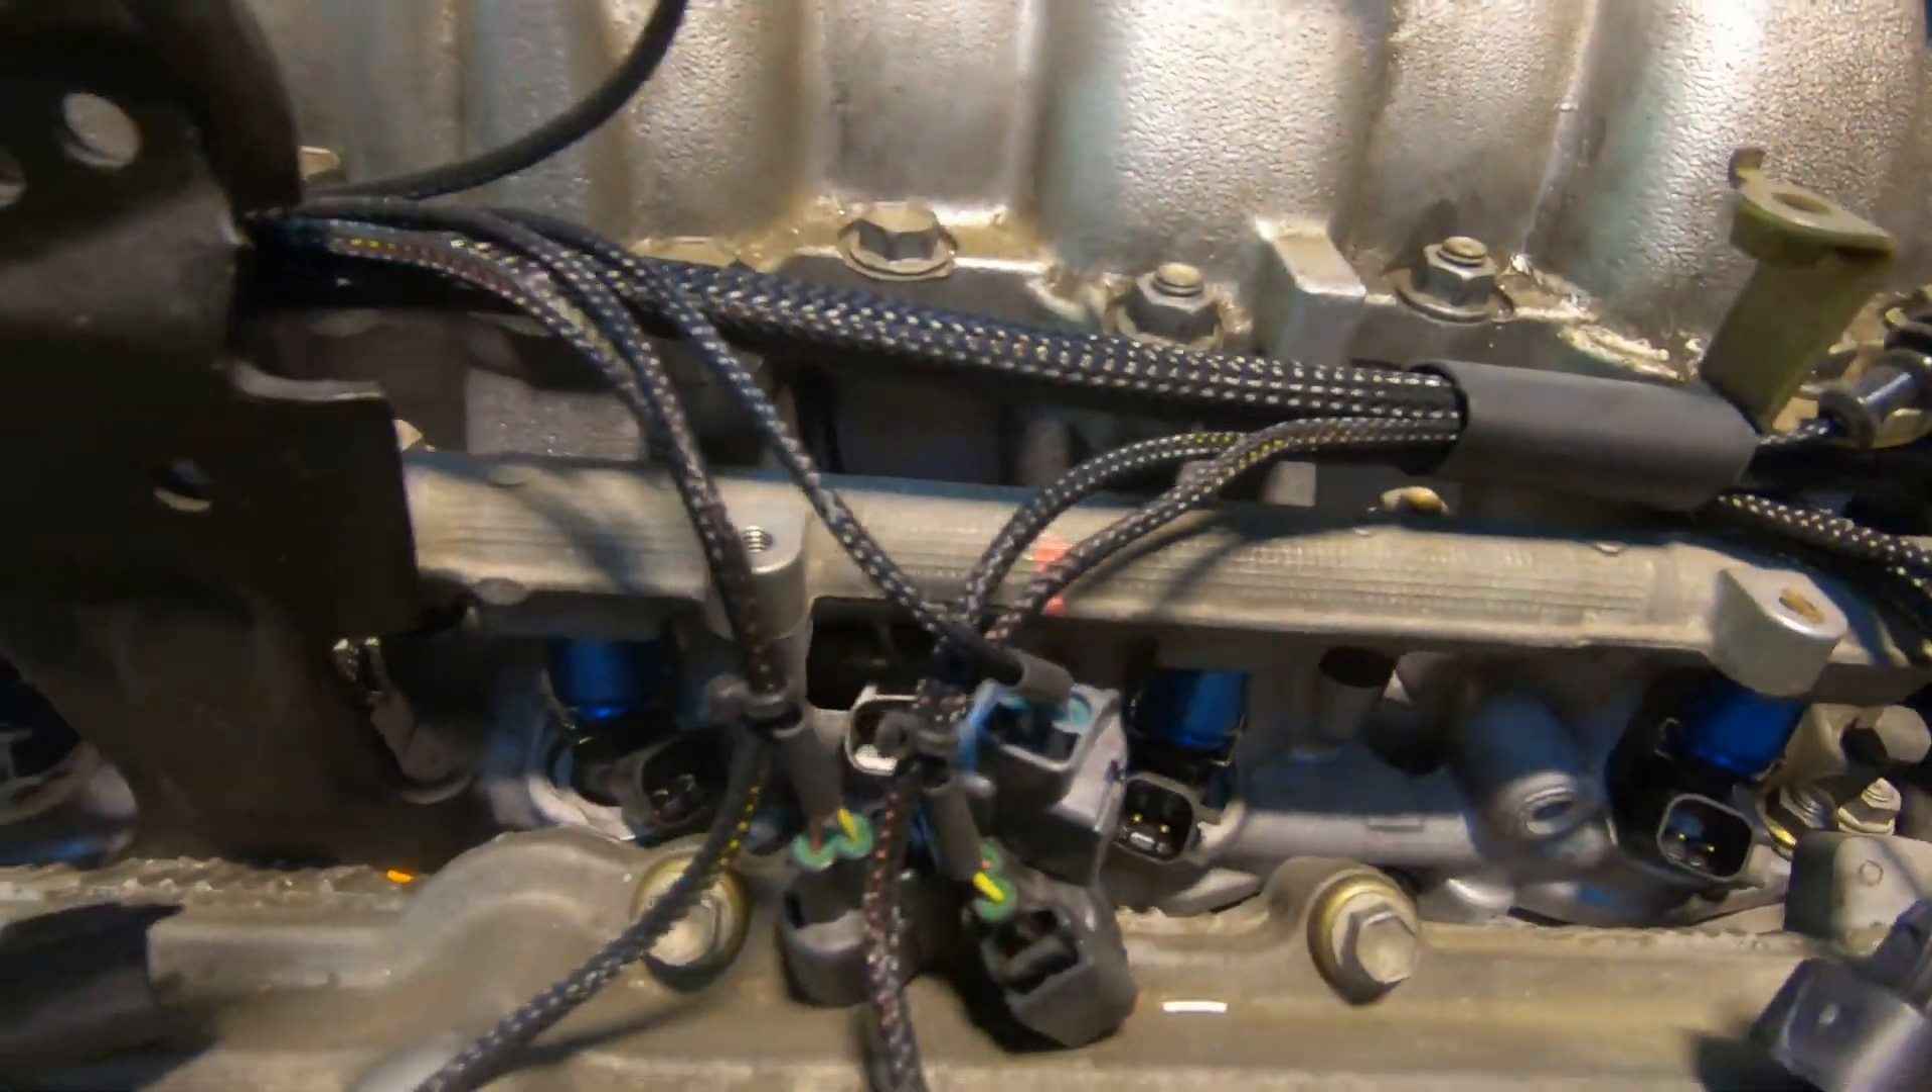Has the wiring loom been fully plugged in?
No.